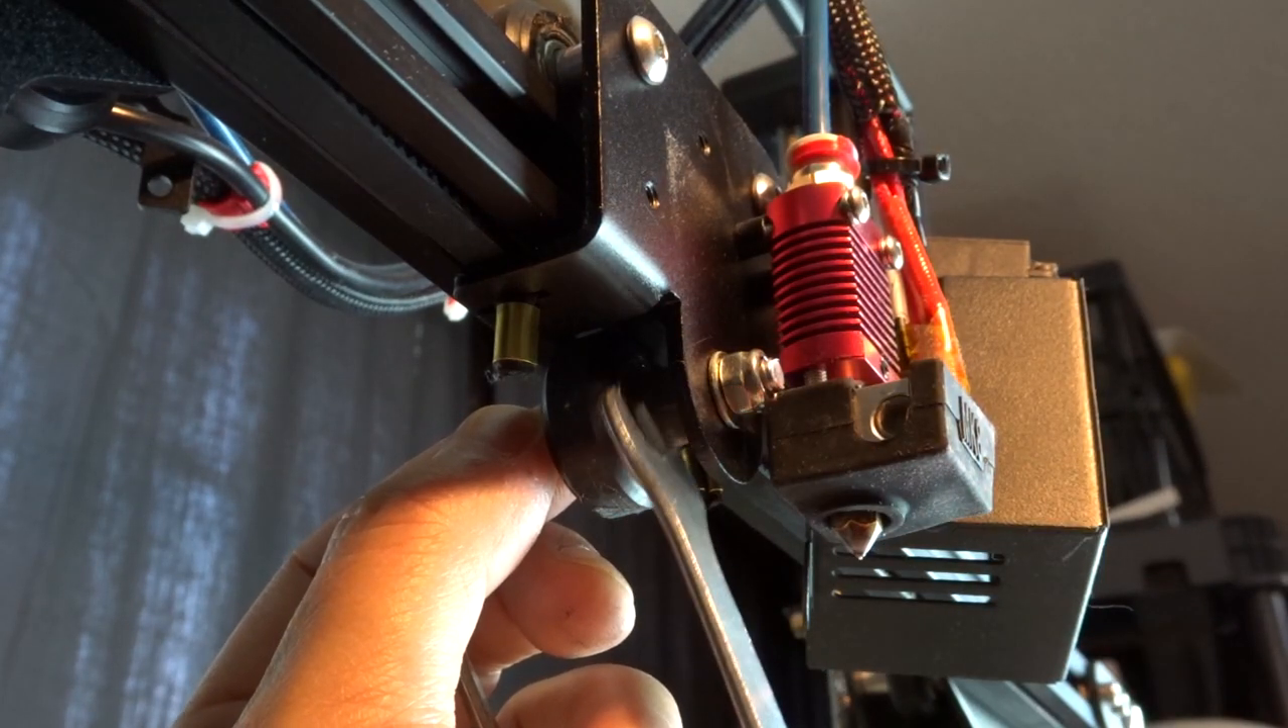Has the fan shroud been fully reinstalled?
No.